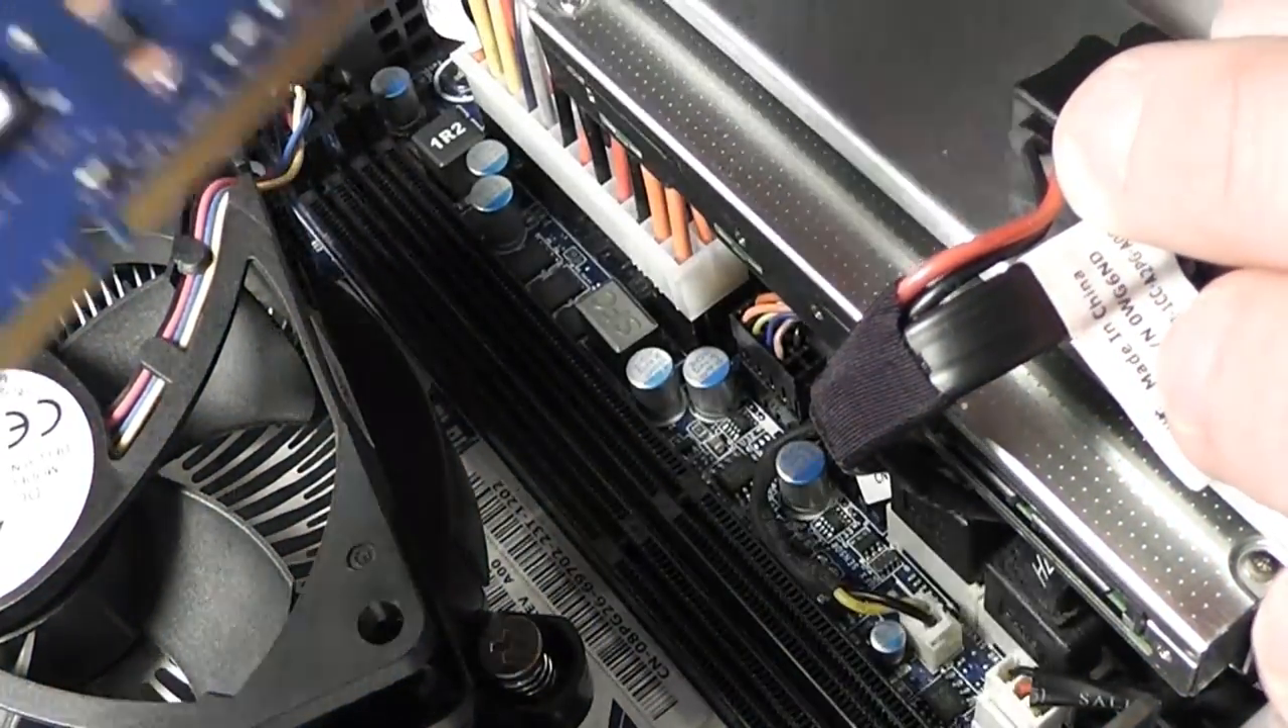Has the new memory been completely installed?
No.